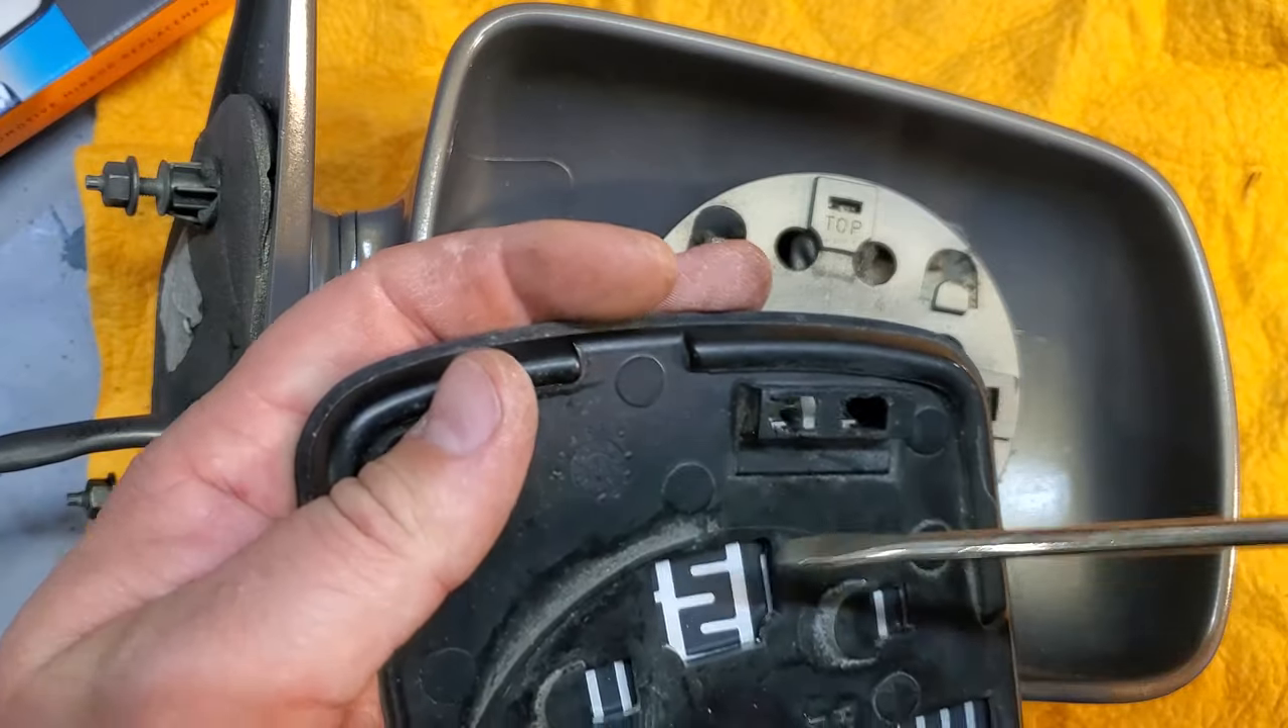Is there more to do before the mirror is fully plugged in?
Yes.